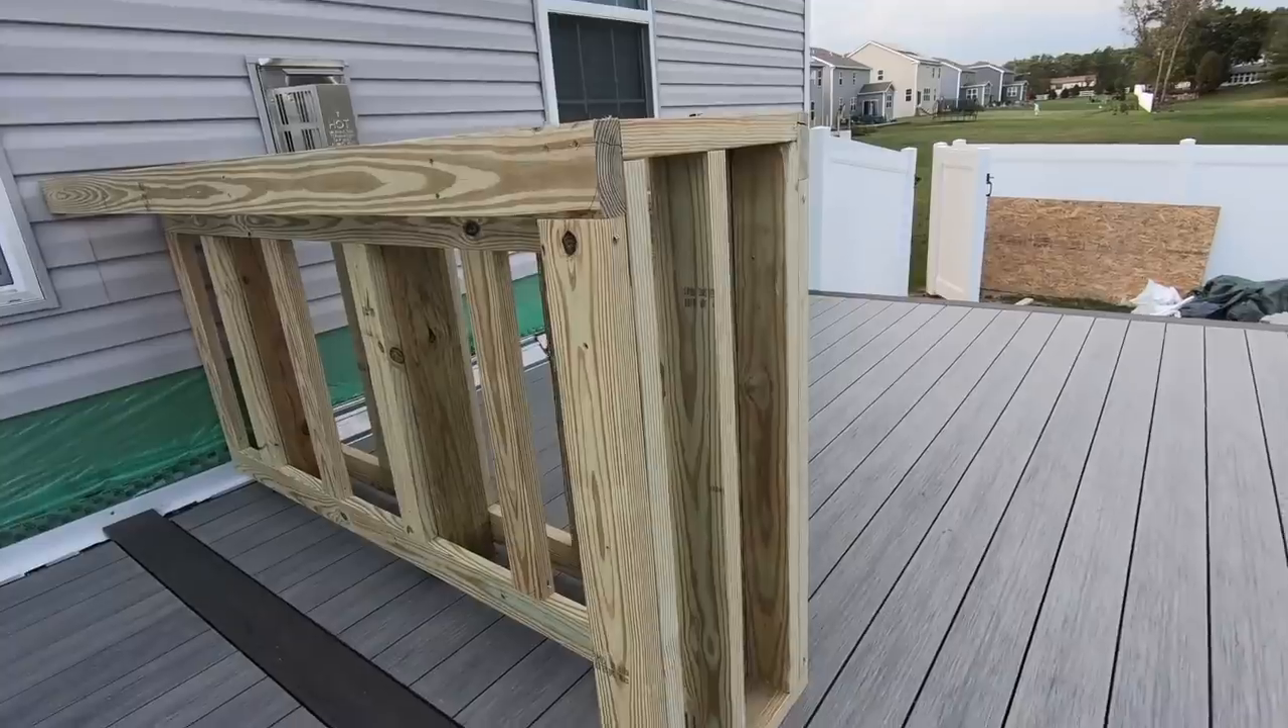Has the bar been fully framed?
Yes.